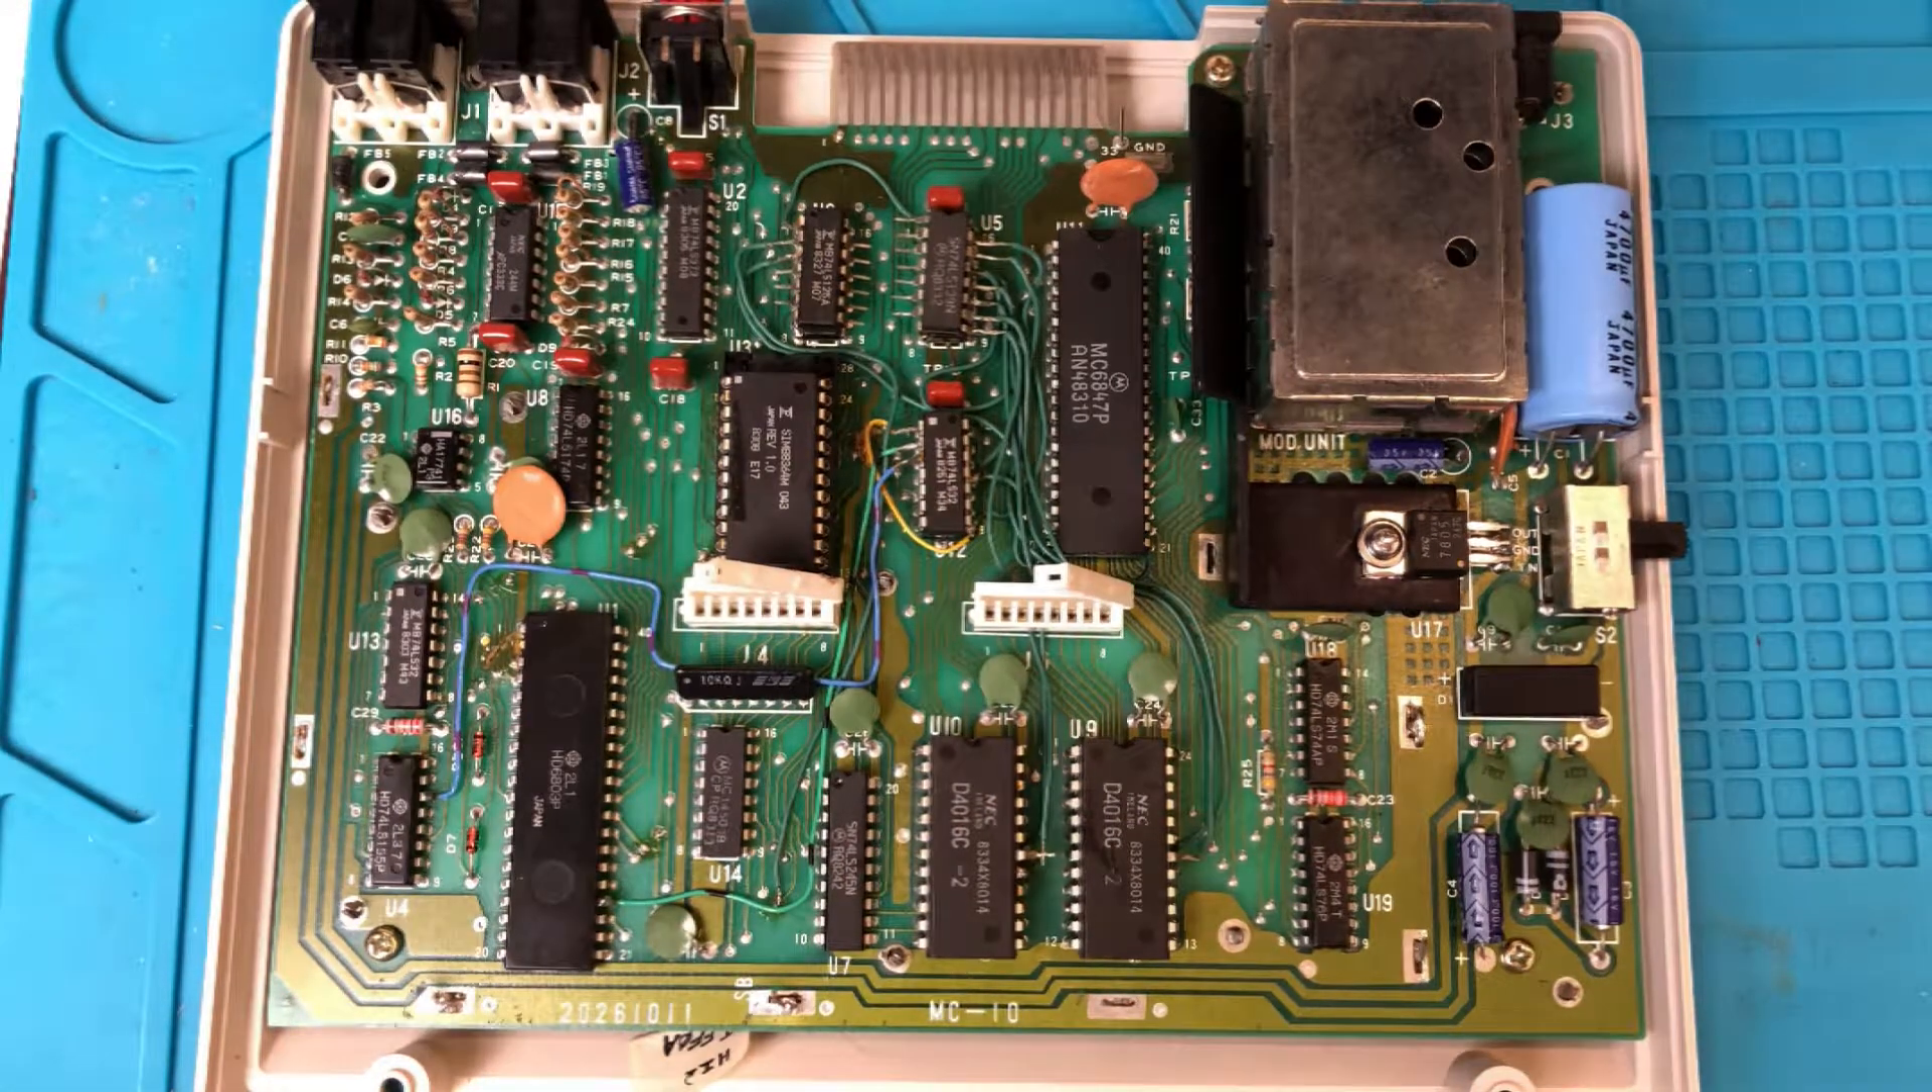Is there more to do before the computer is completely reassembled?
Yes.